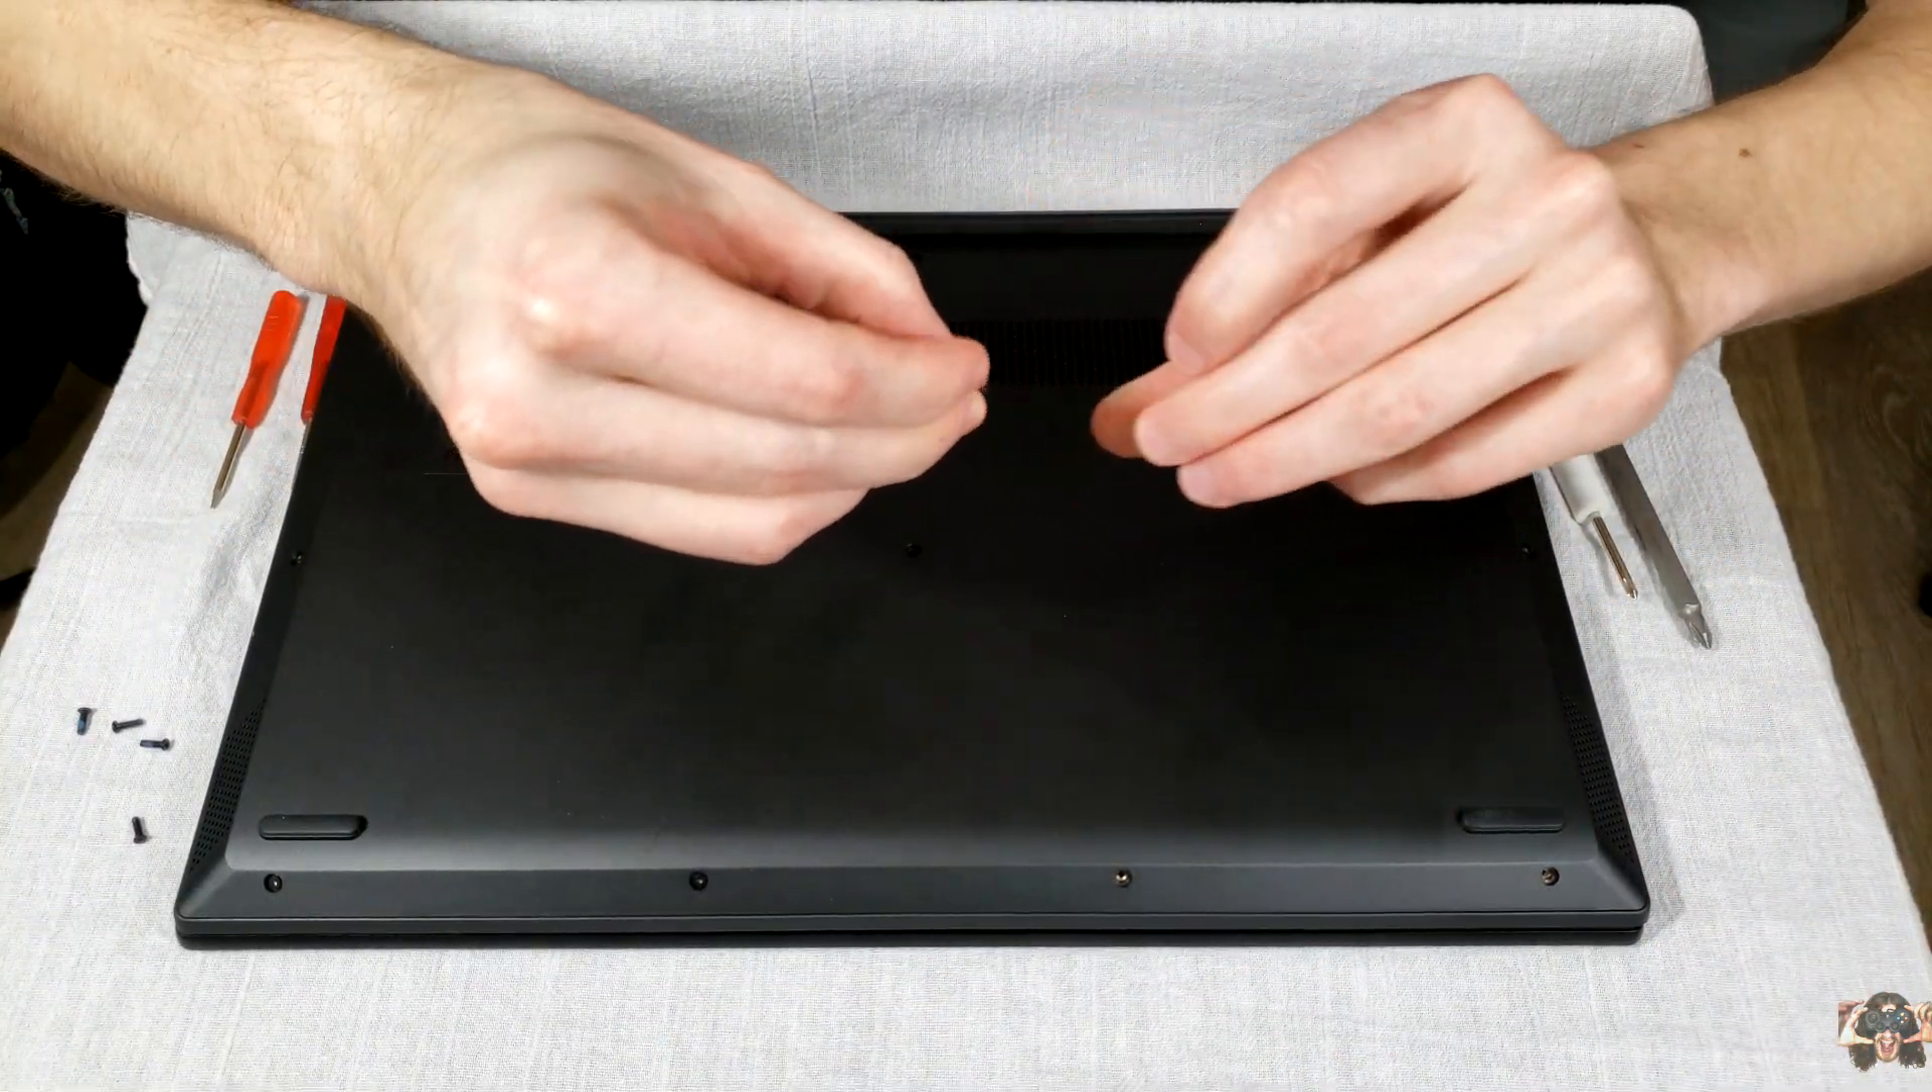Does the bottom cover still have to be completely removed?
Yes.